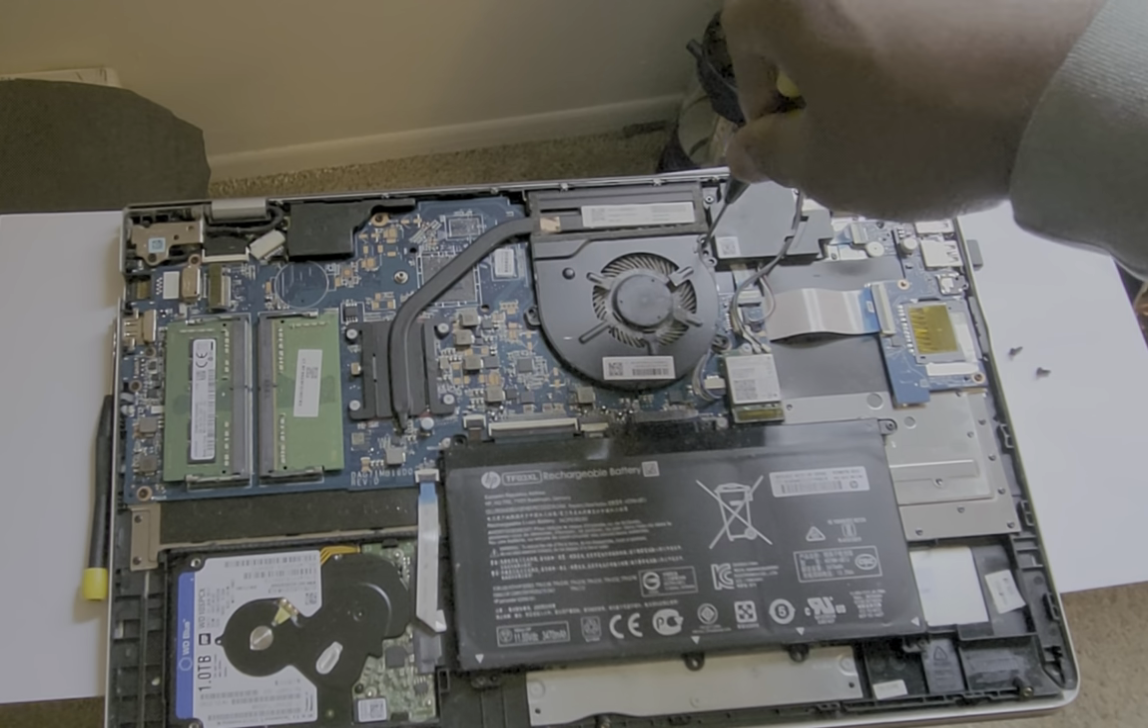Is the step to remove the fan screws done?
No.